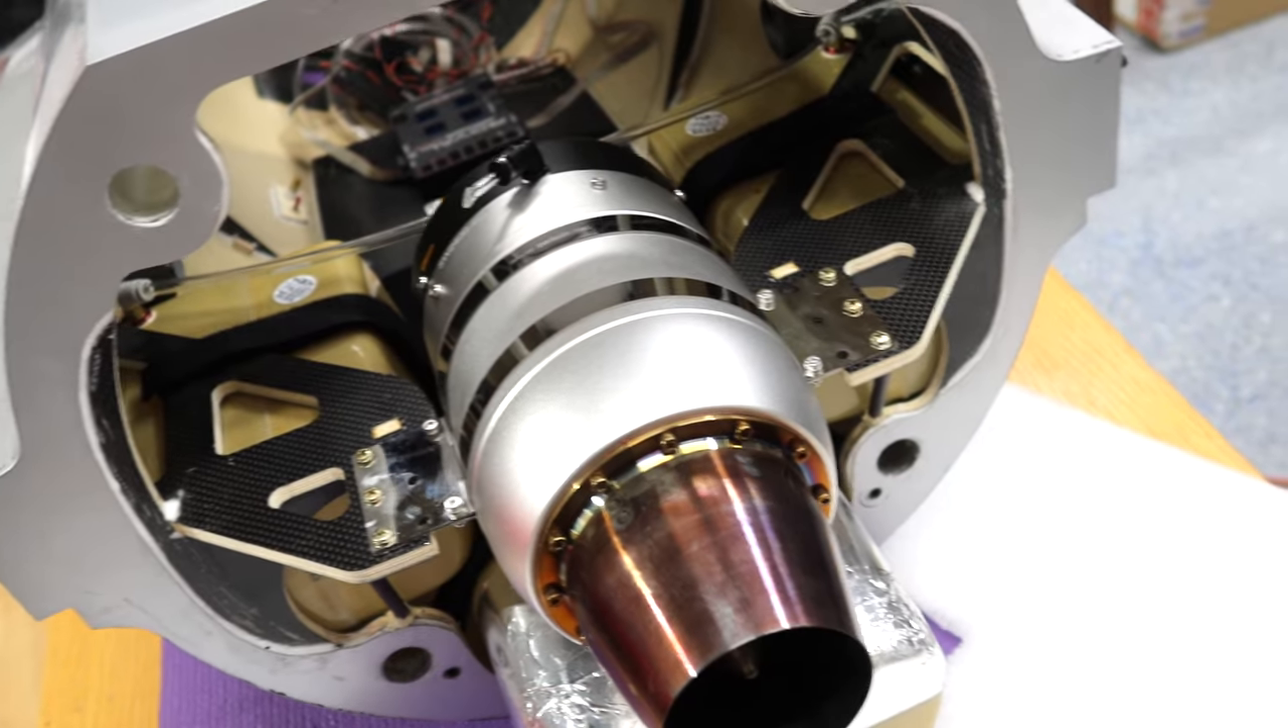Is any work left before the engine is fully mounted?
No.